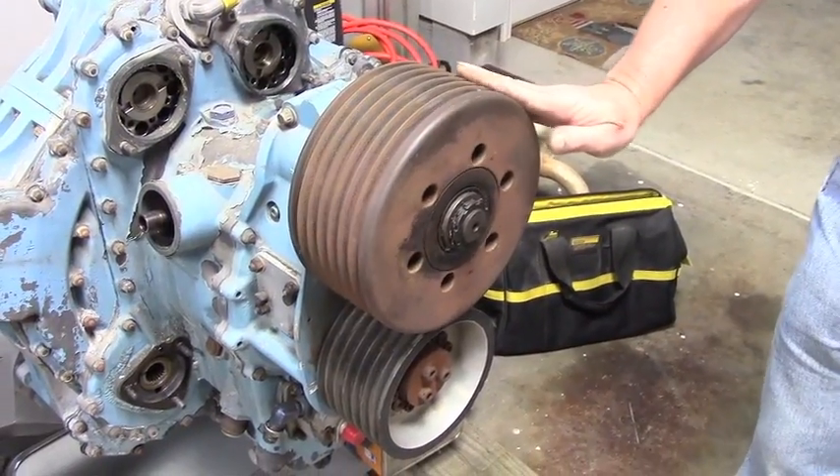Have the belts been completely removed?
Yes.